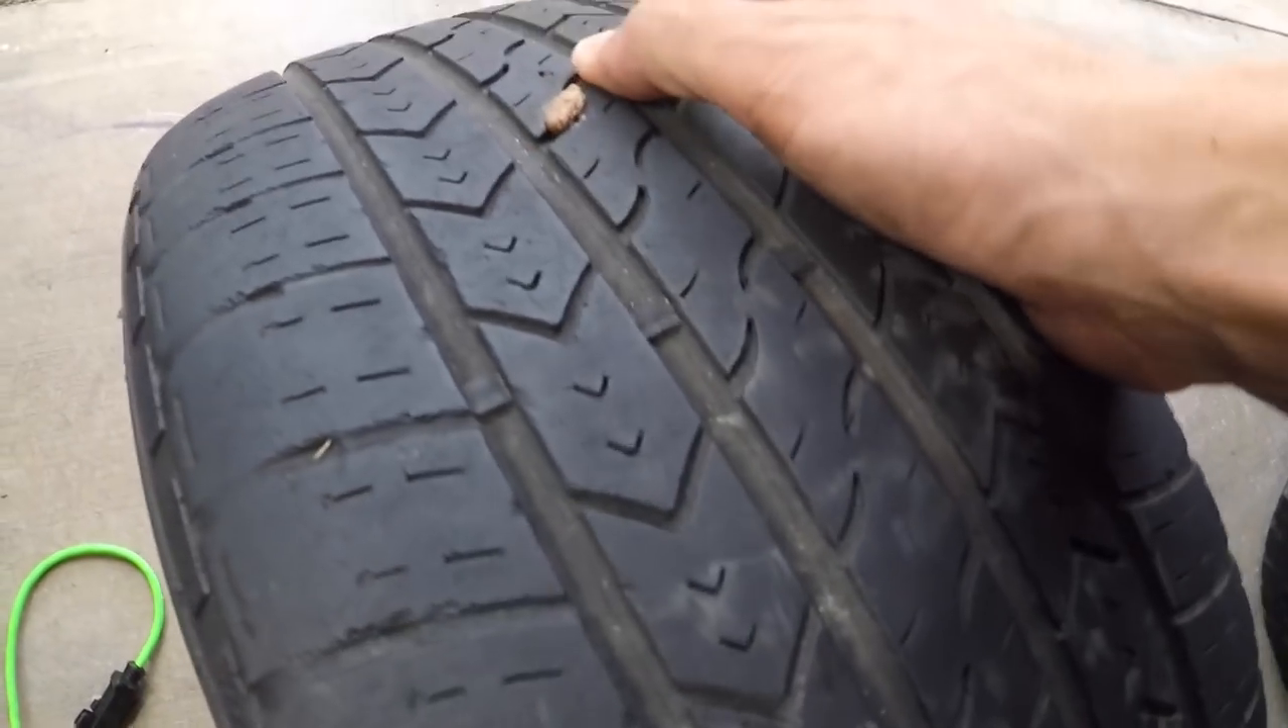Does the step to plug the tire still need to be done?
No.